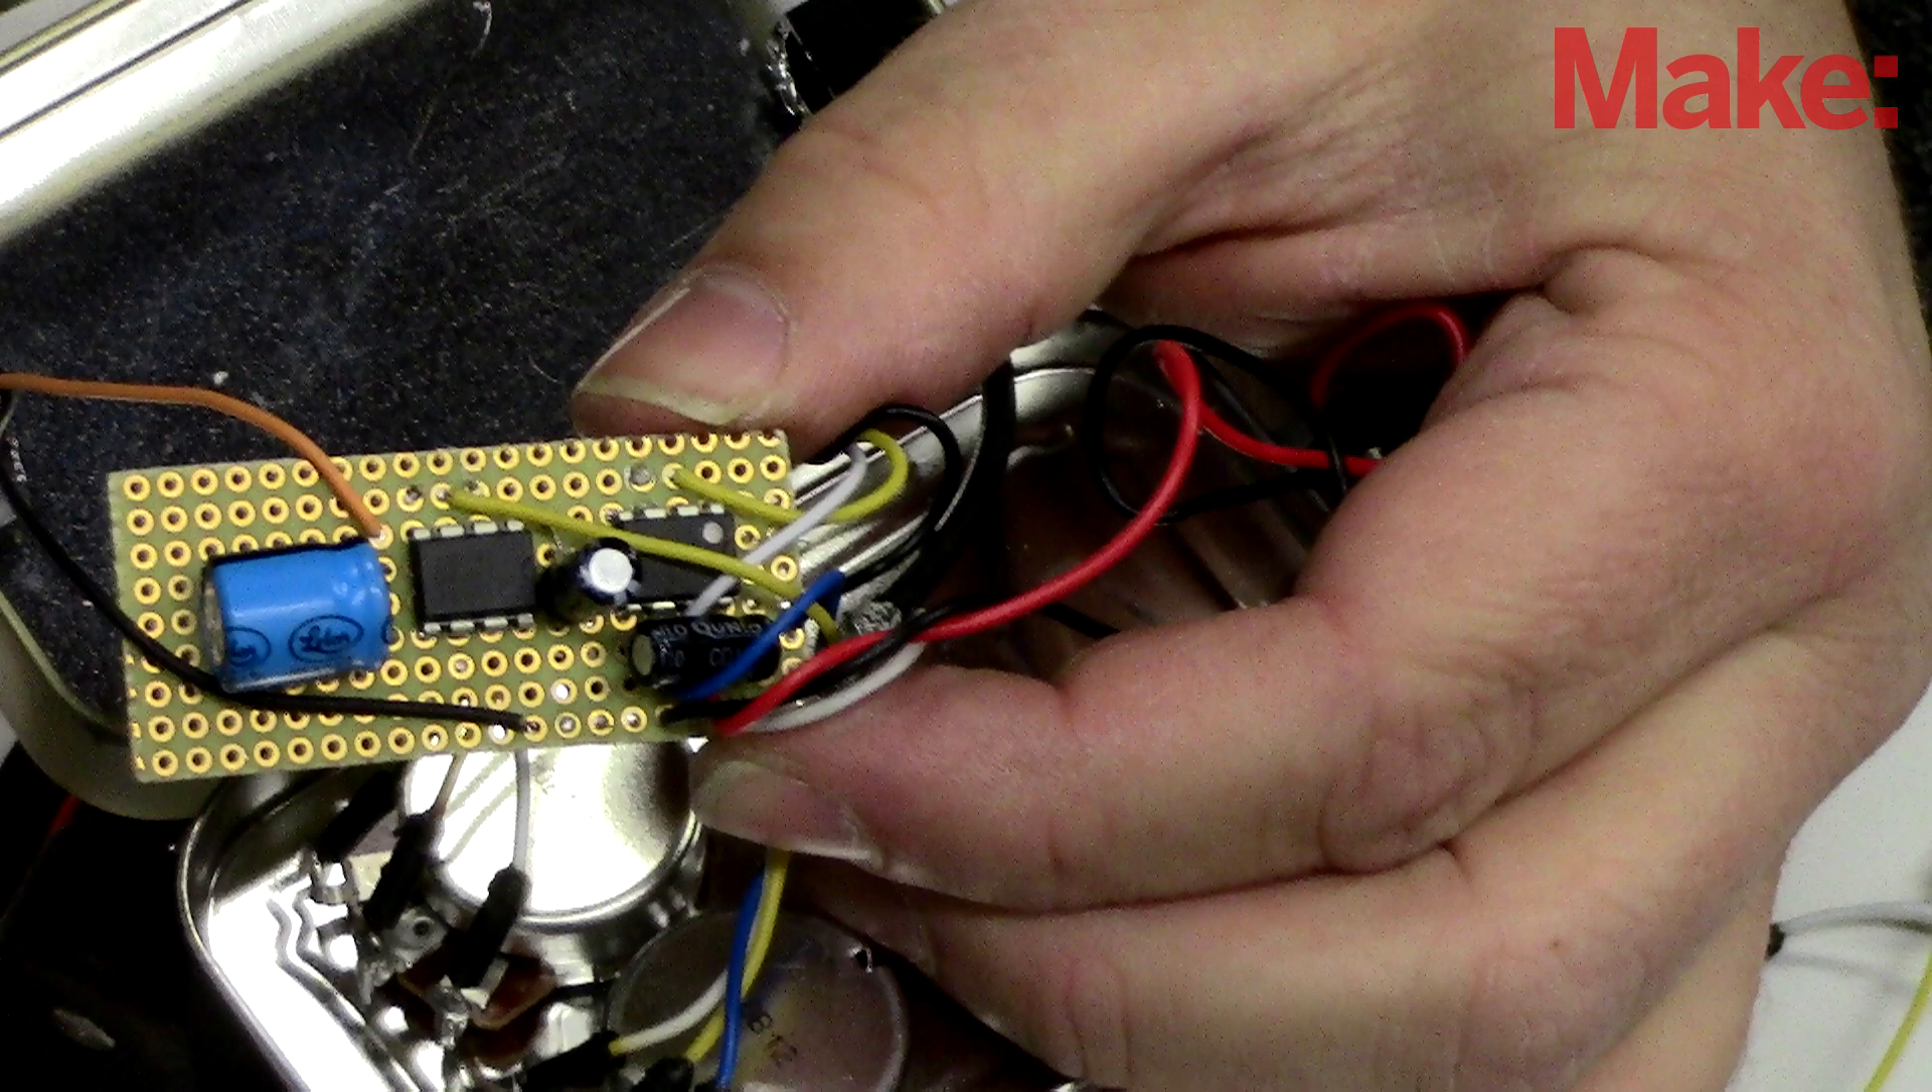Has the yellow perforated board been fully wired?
Yes.